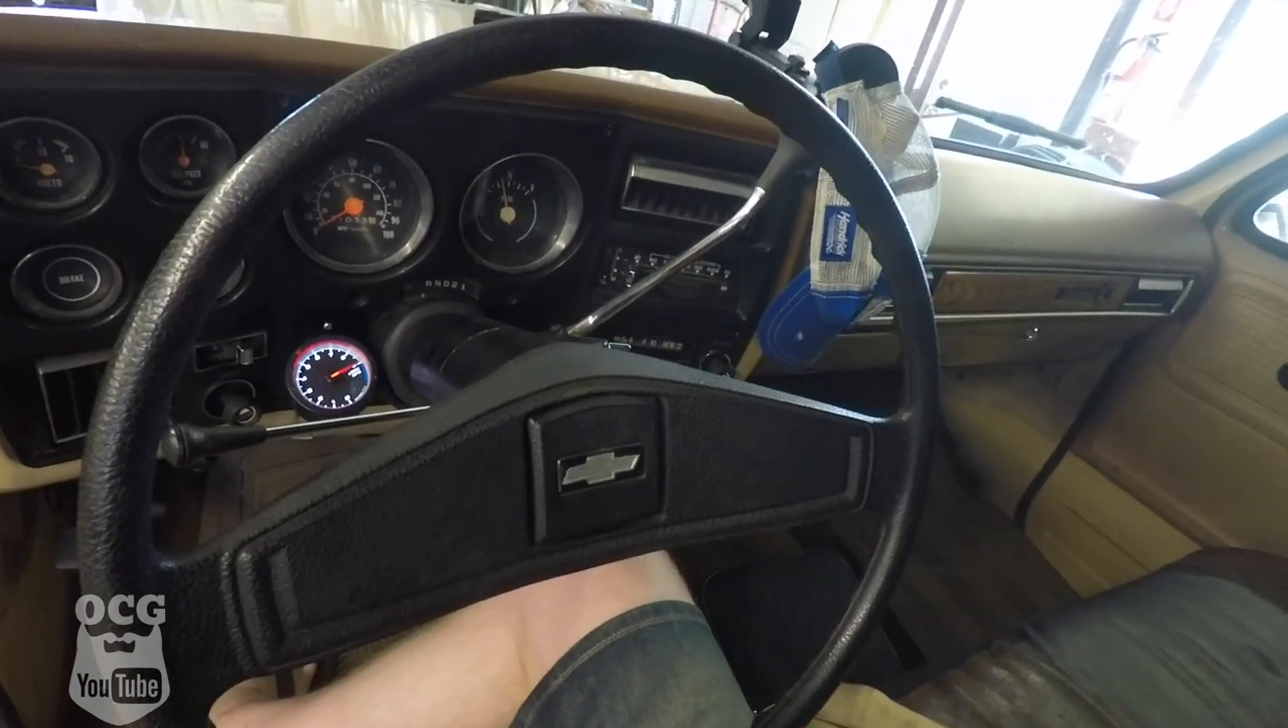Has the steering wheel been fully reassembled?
Yes.